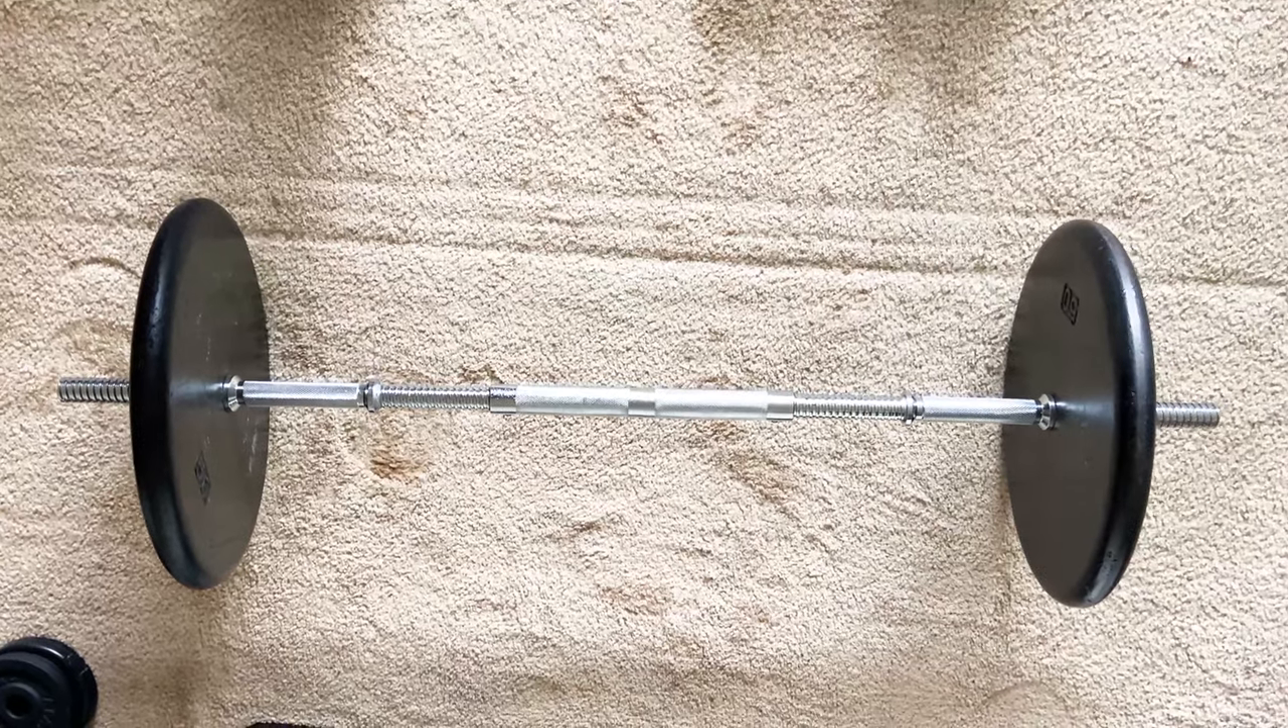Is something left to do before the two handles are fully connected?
No.